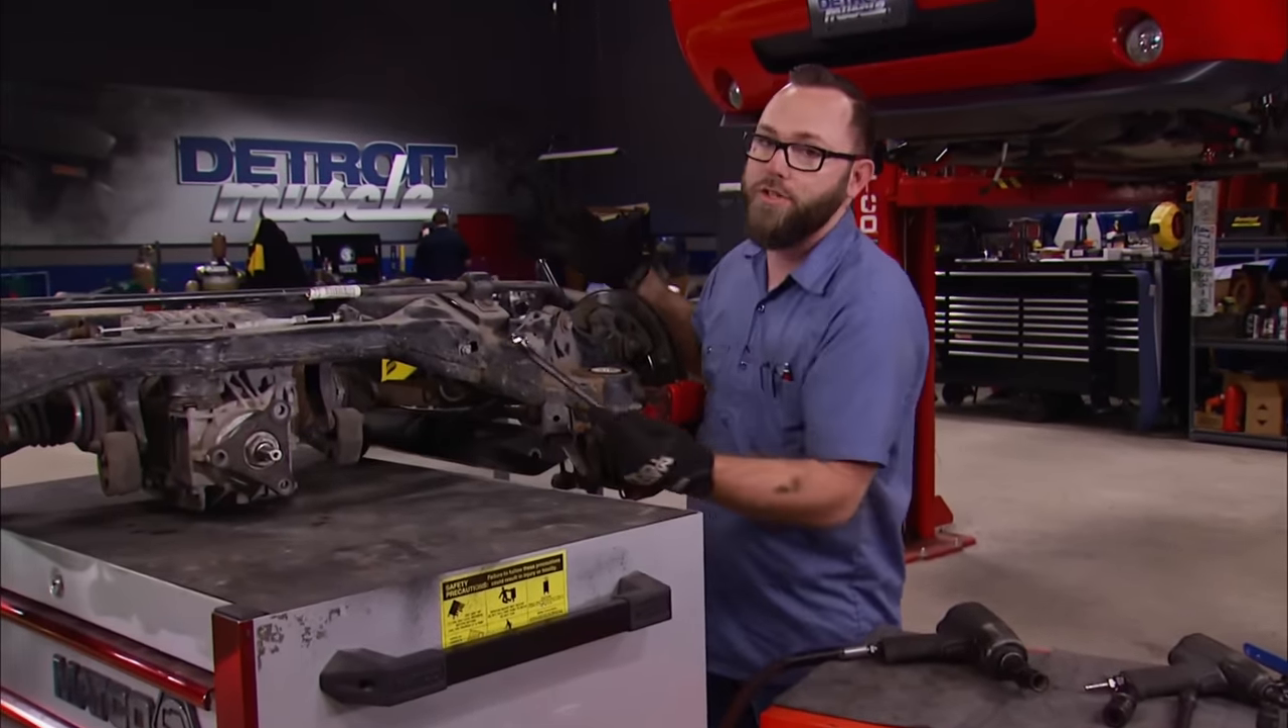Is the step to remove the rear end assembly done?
Yes.